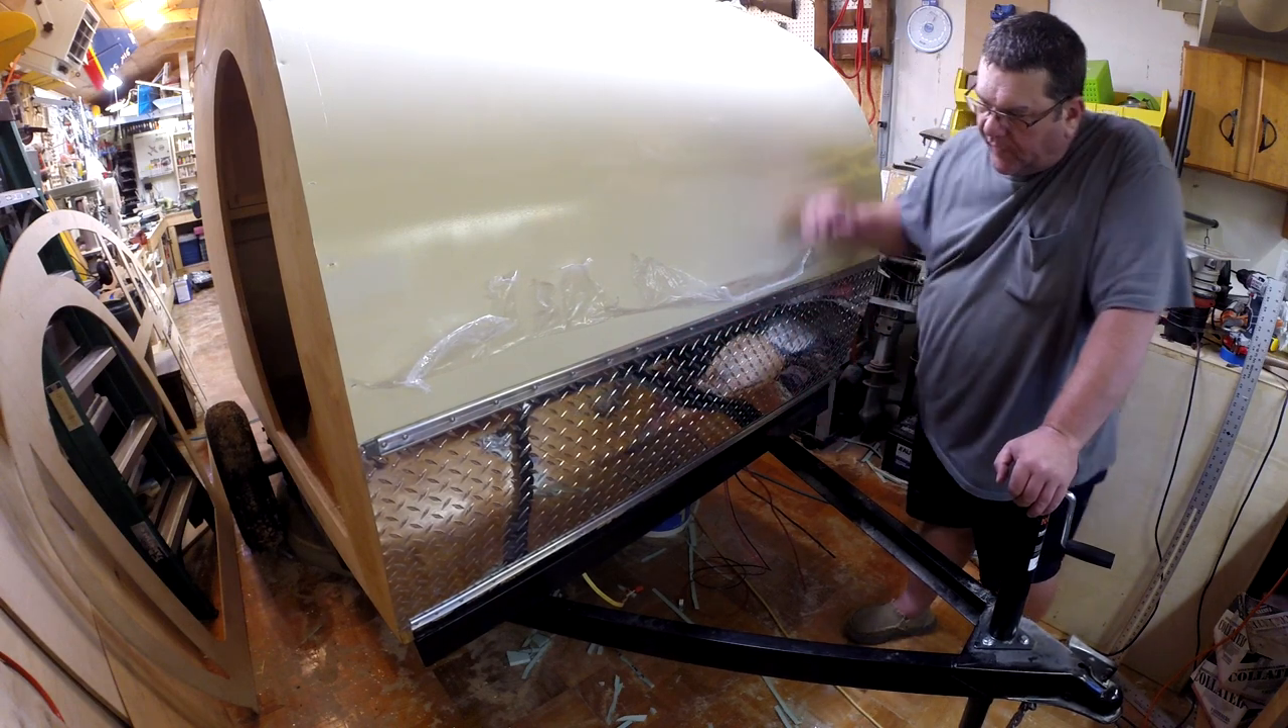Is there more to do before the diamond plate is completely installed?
No.